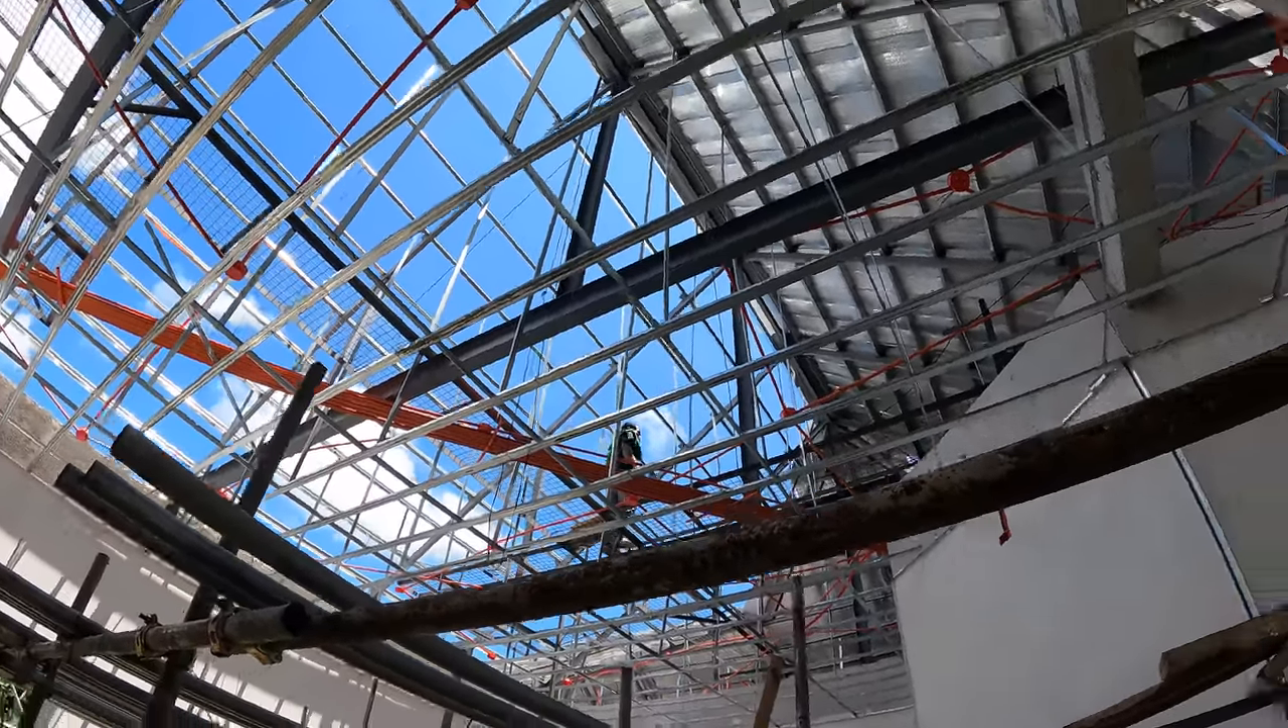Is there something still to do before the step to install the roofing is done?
Yes.